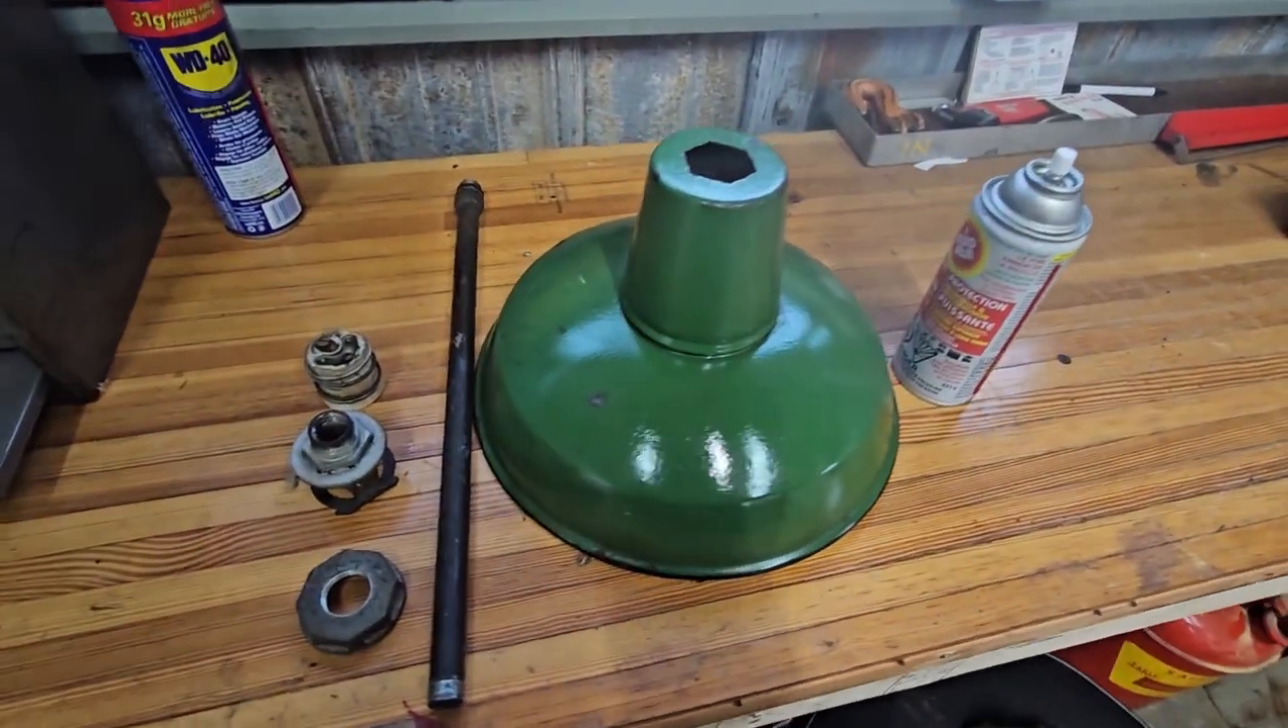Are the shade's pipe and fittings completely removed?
Yes.